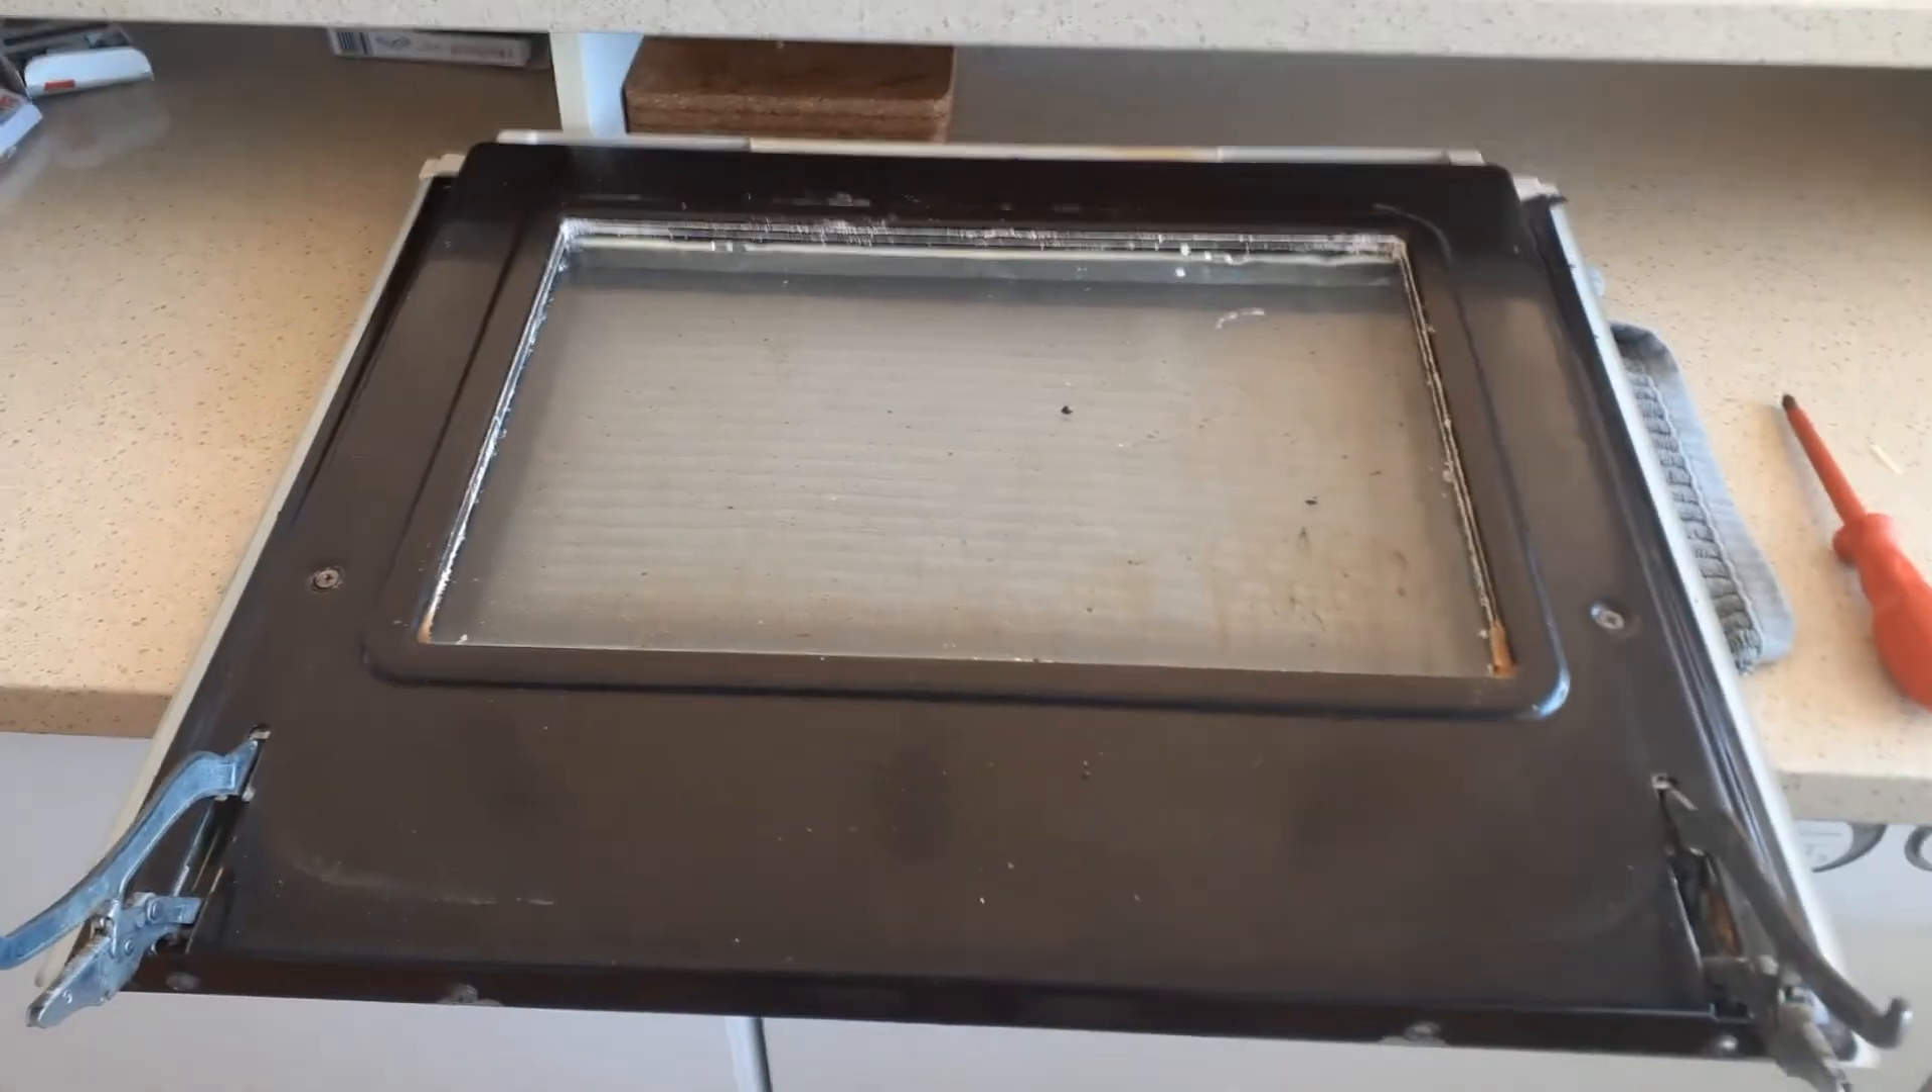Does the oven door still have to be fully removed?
No.